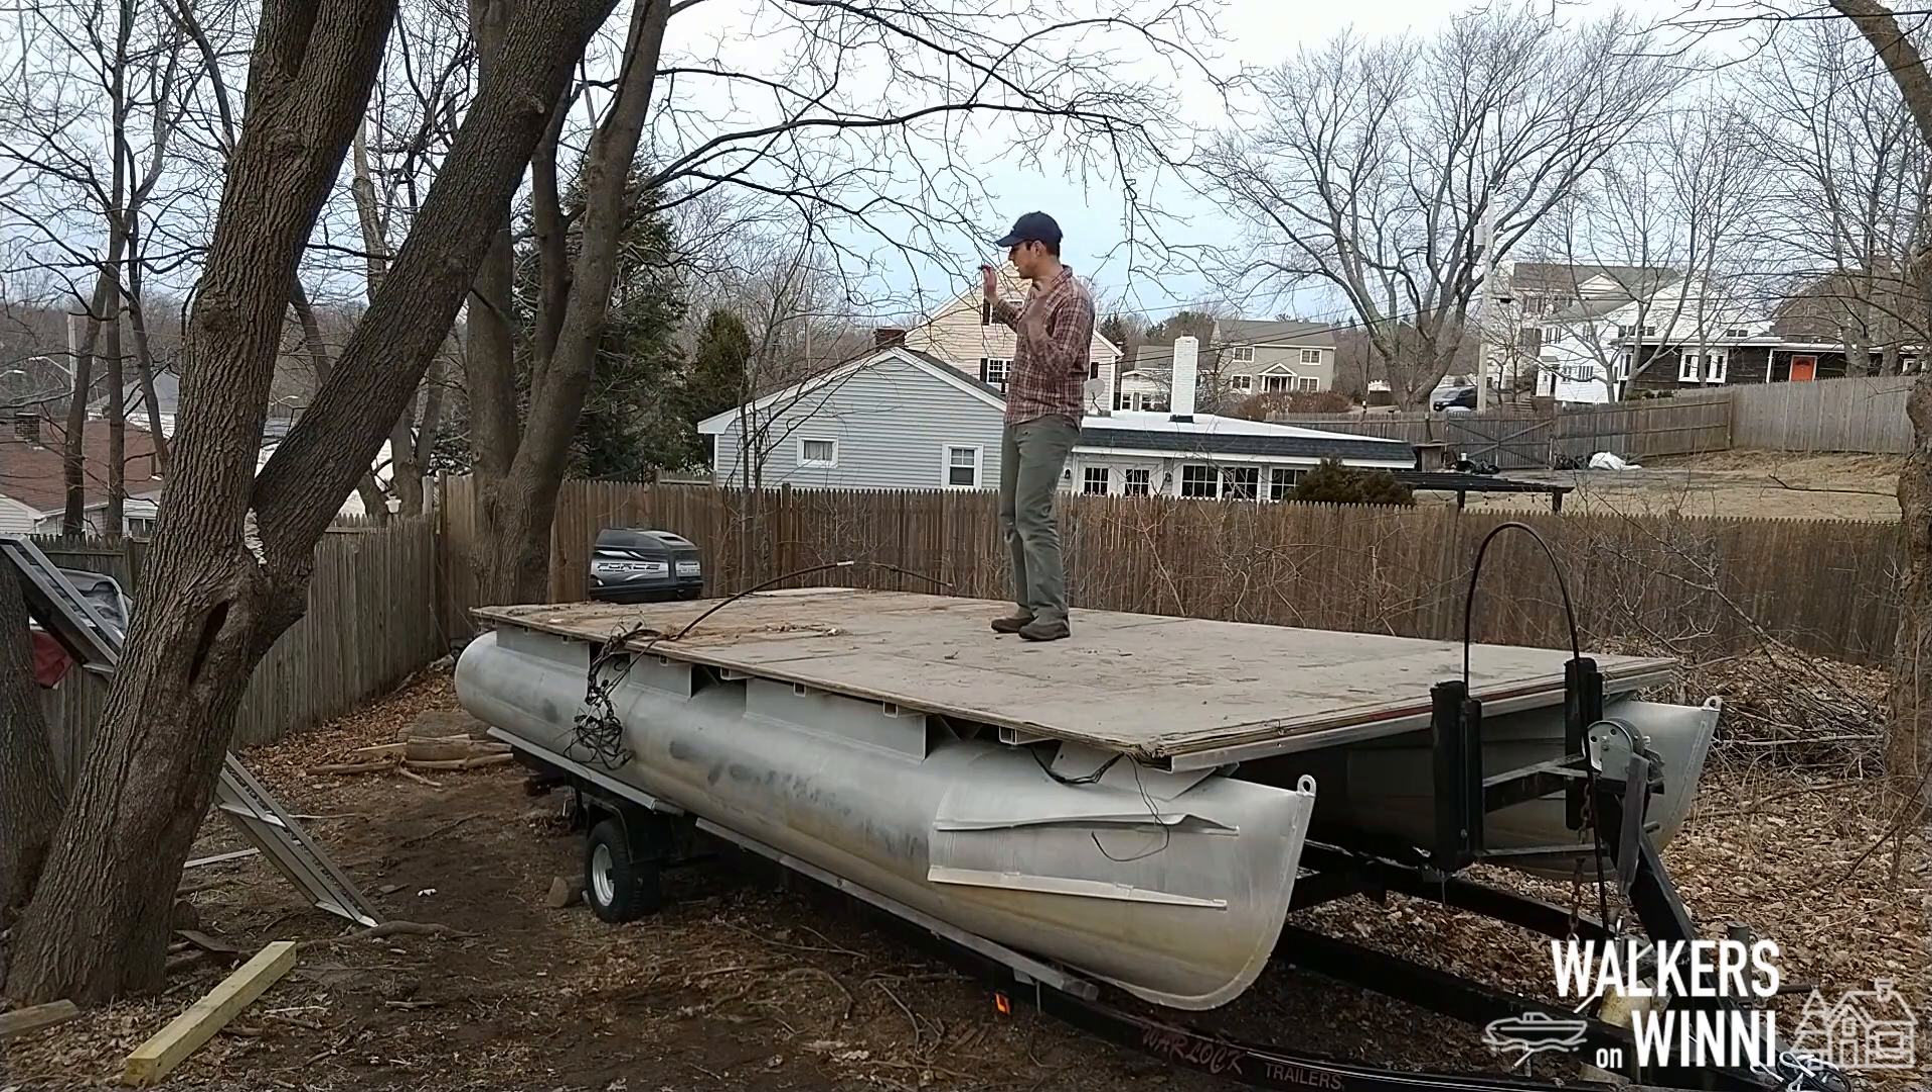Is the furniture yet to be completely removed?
No.